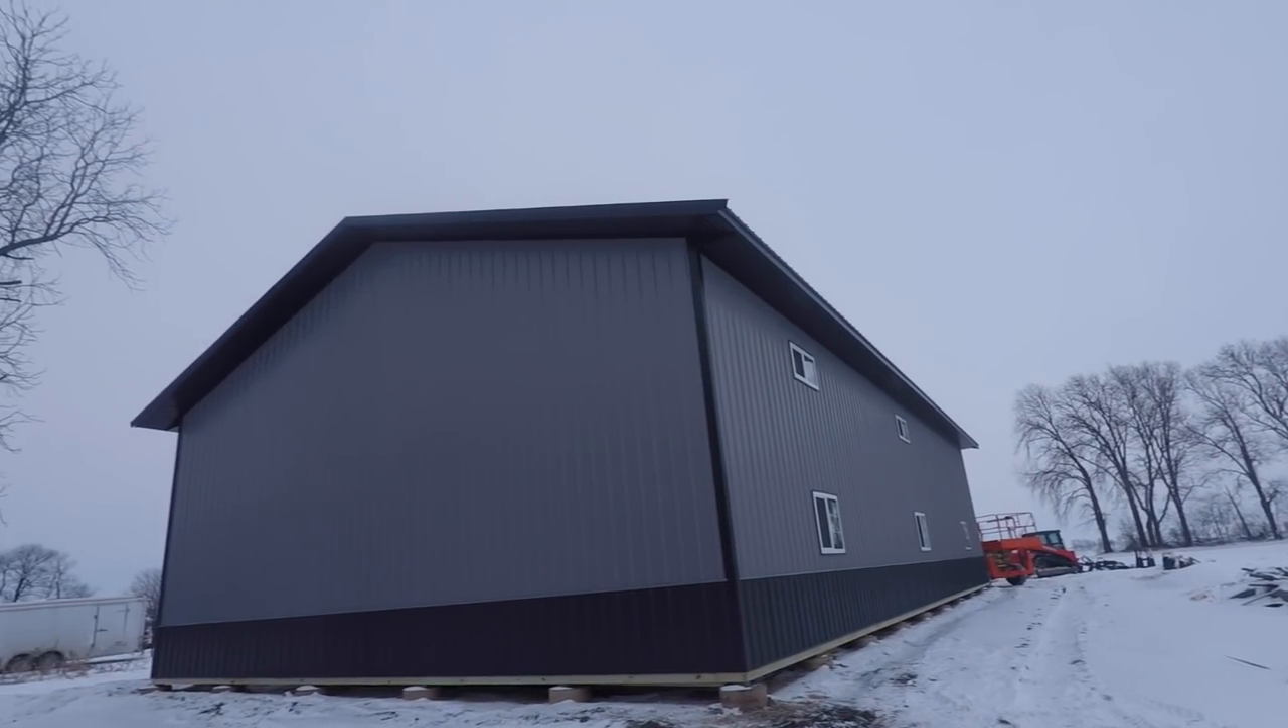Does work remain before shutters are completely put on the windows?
Yes.